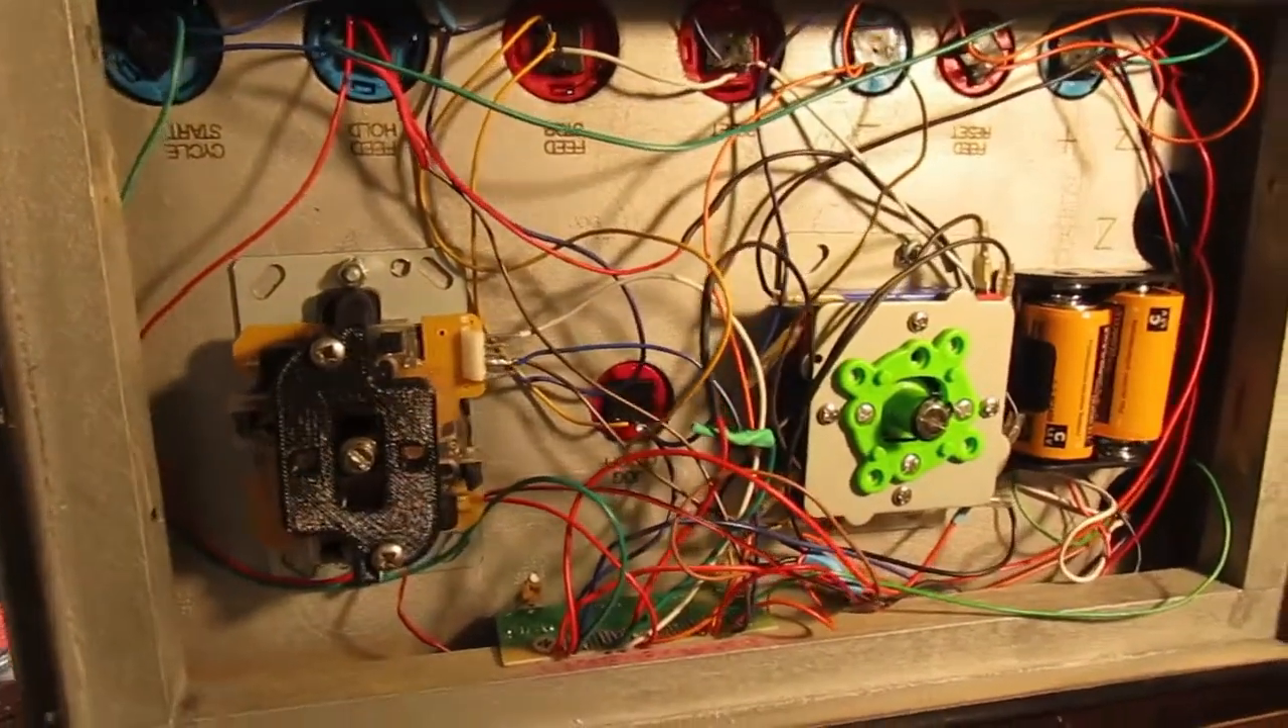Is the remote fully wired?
Yes.